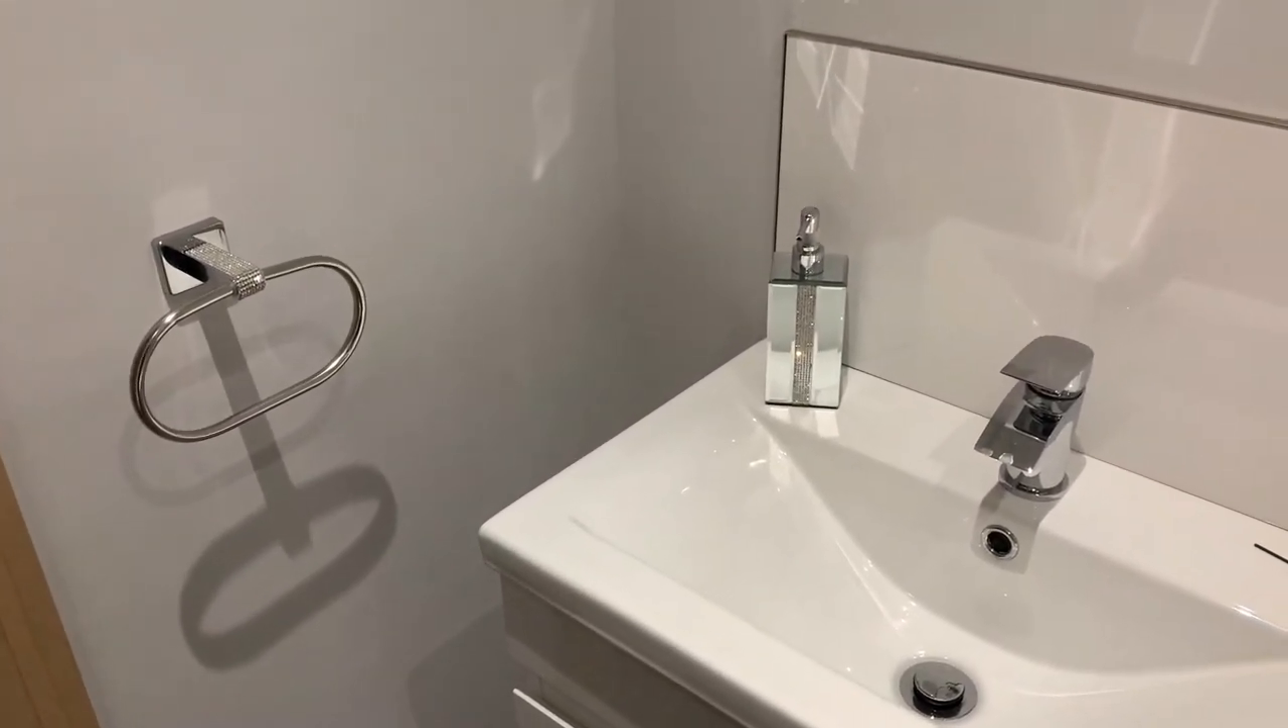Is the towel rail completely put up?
Yes.